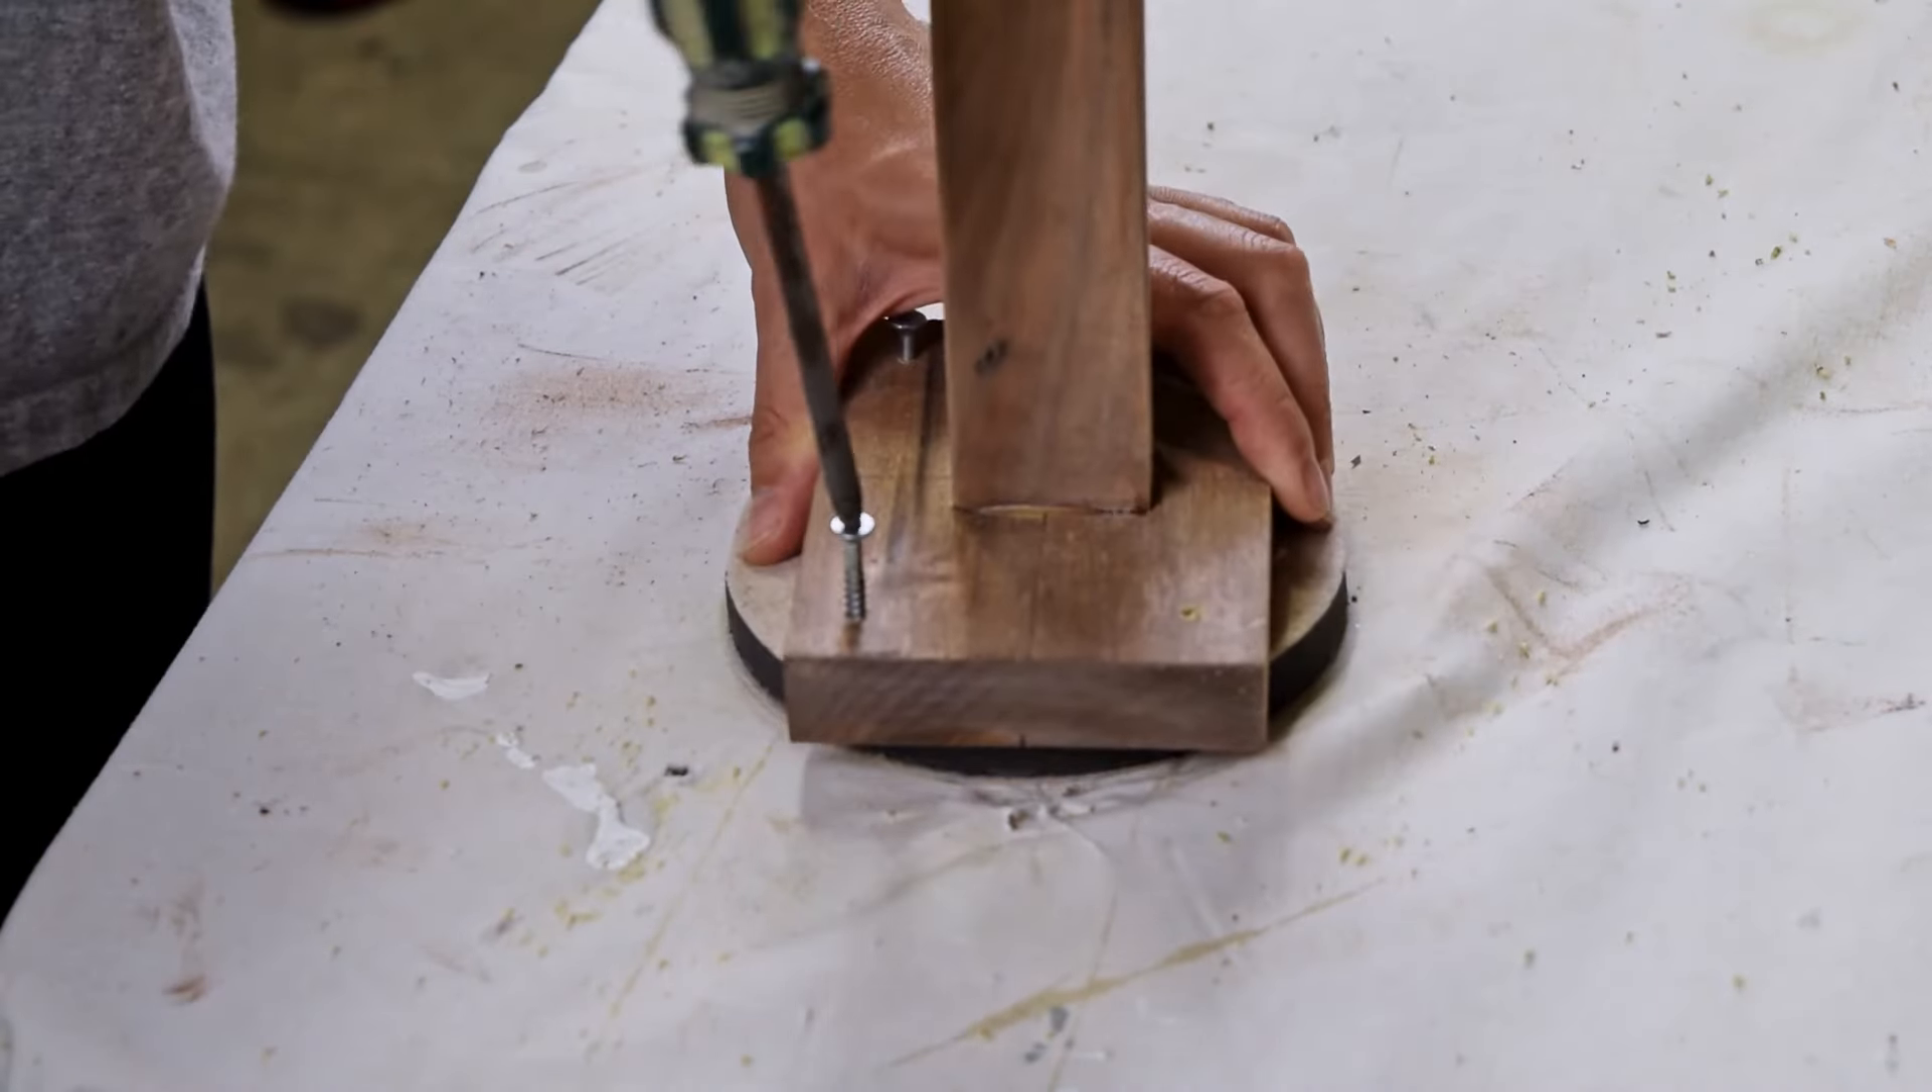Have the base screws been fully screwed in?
No.